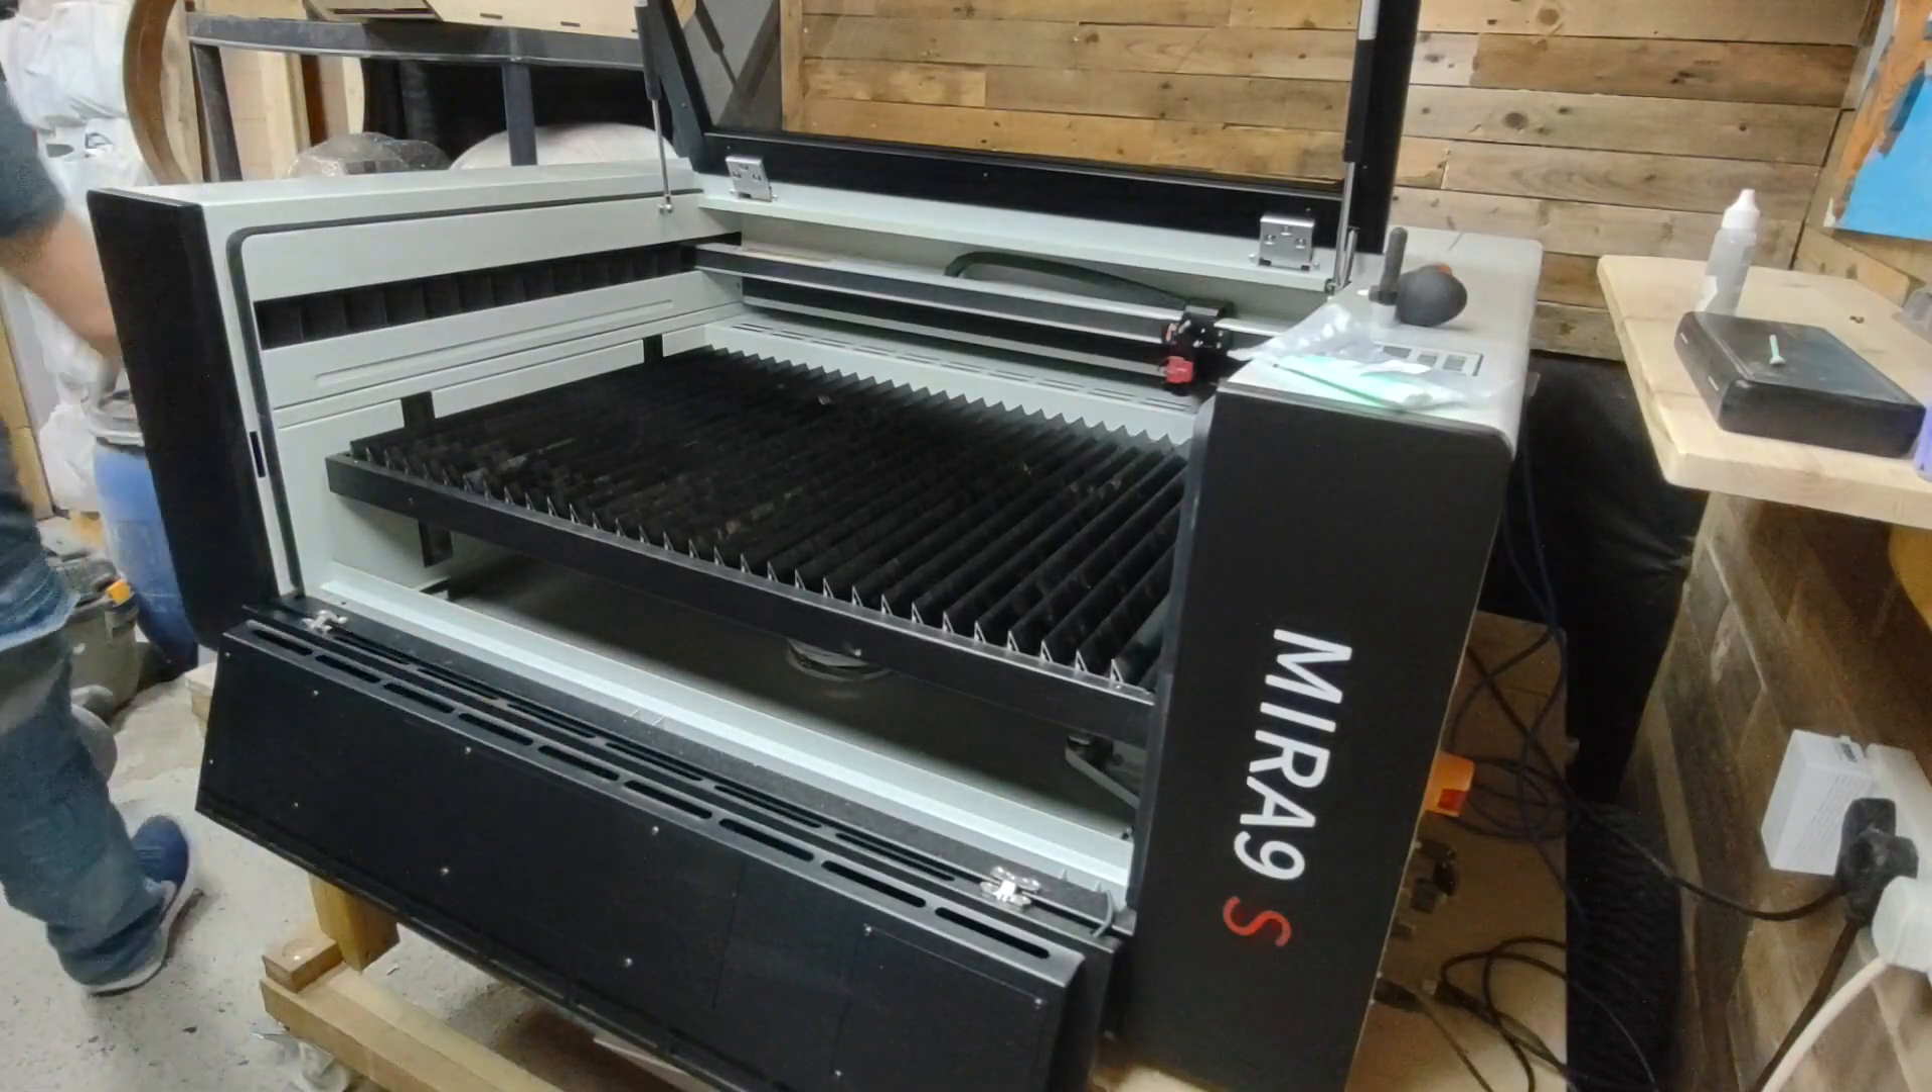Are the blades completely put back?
Yes.